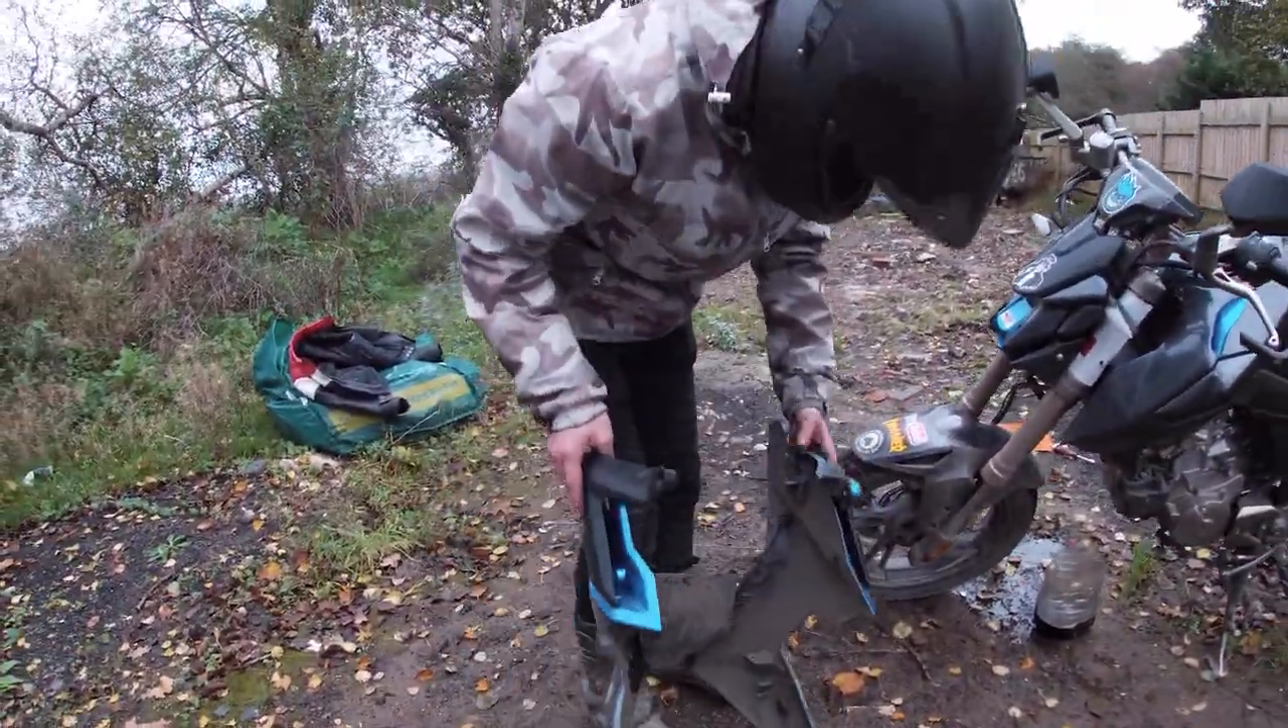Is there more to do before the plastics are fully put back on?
Yes.